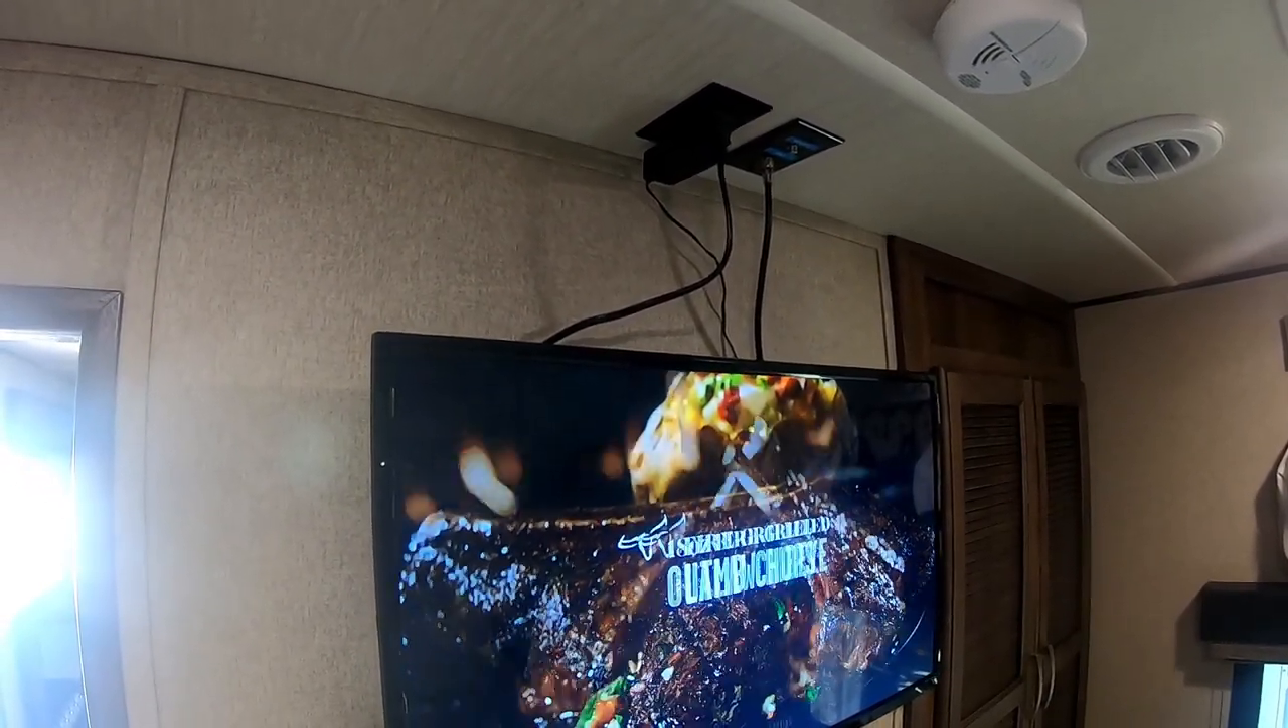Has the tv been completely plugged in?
Yes.